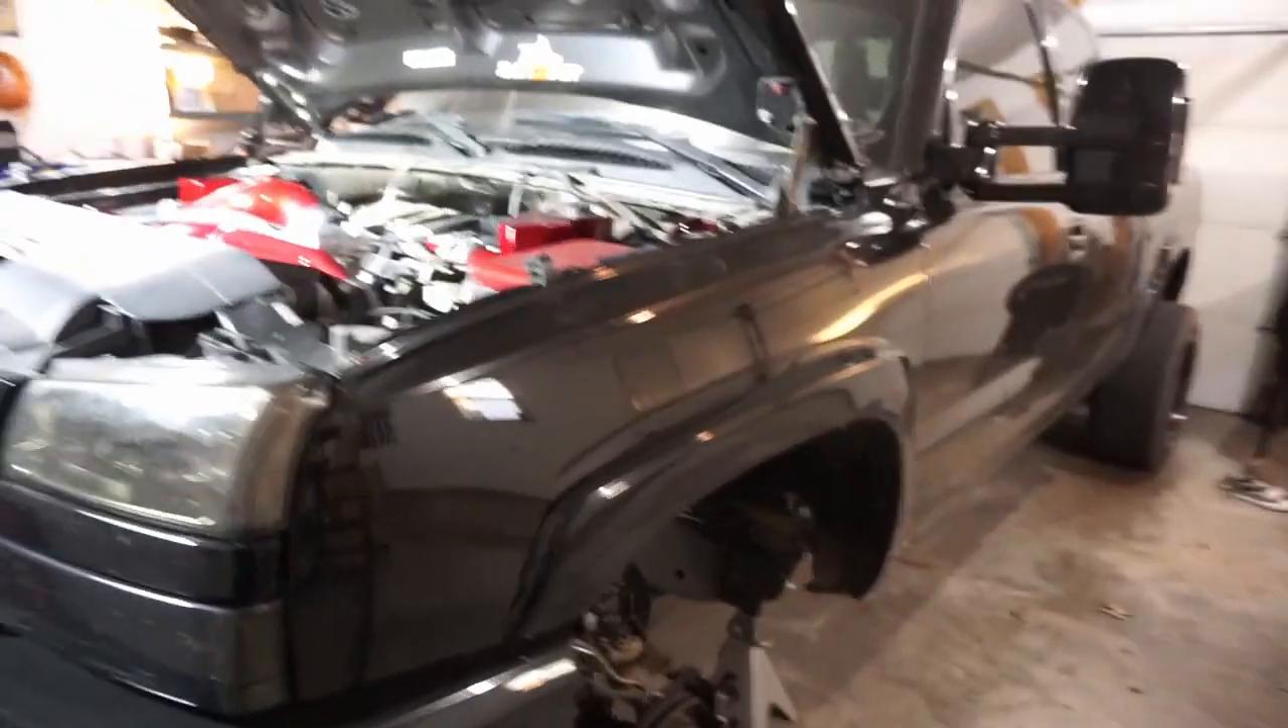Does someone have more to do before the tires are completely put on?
Yes.